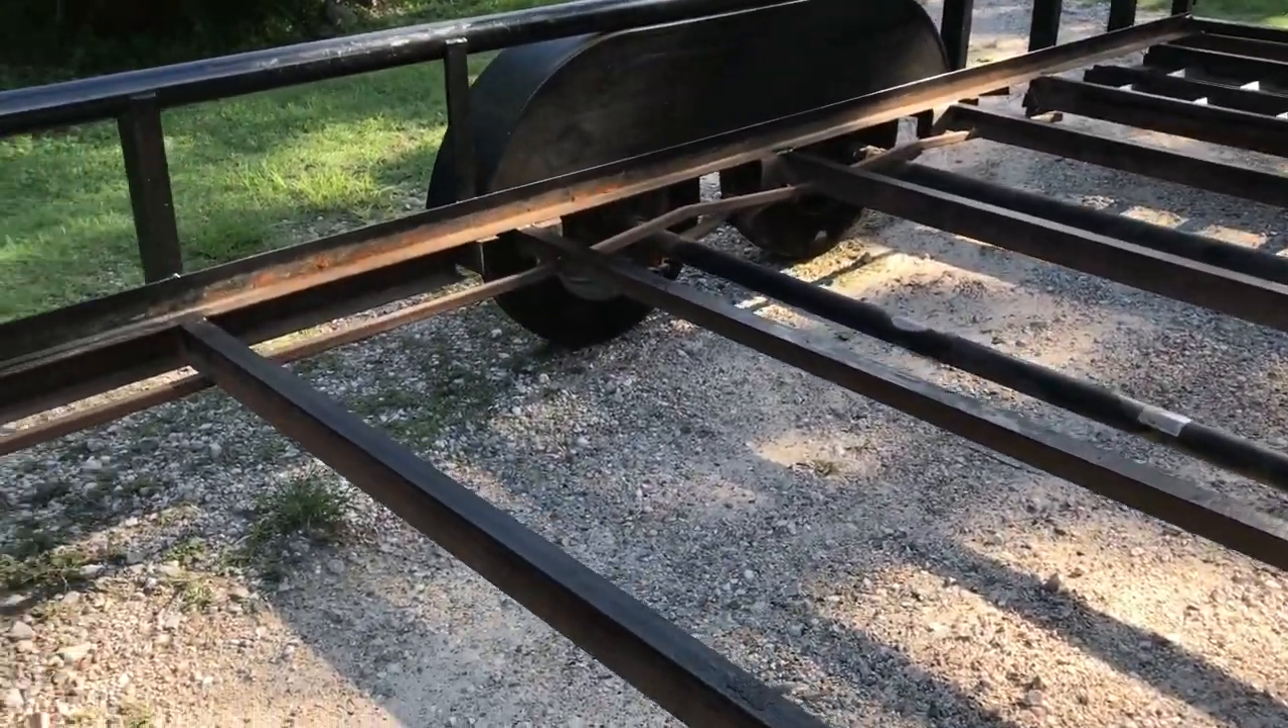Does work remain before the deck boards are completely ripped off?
No.